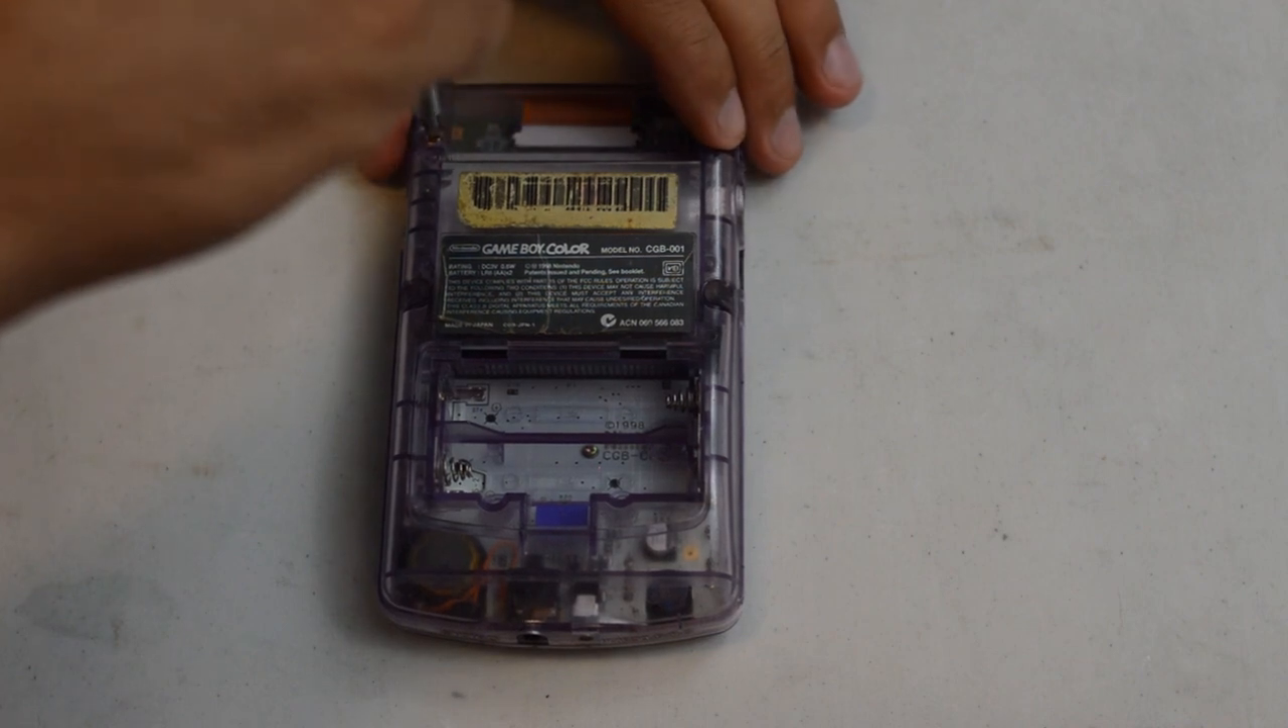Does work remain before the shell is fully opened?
Yes.